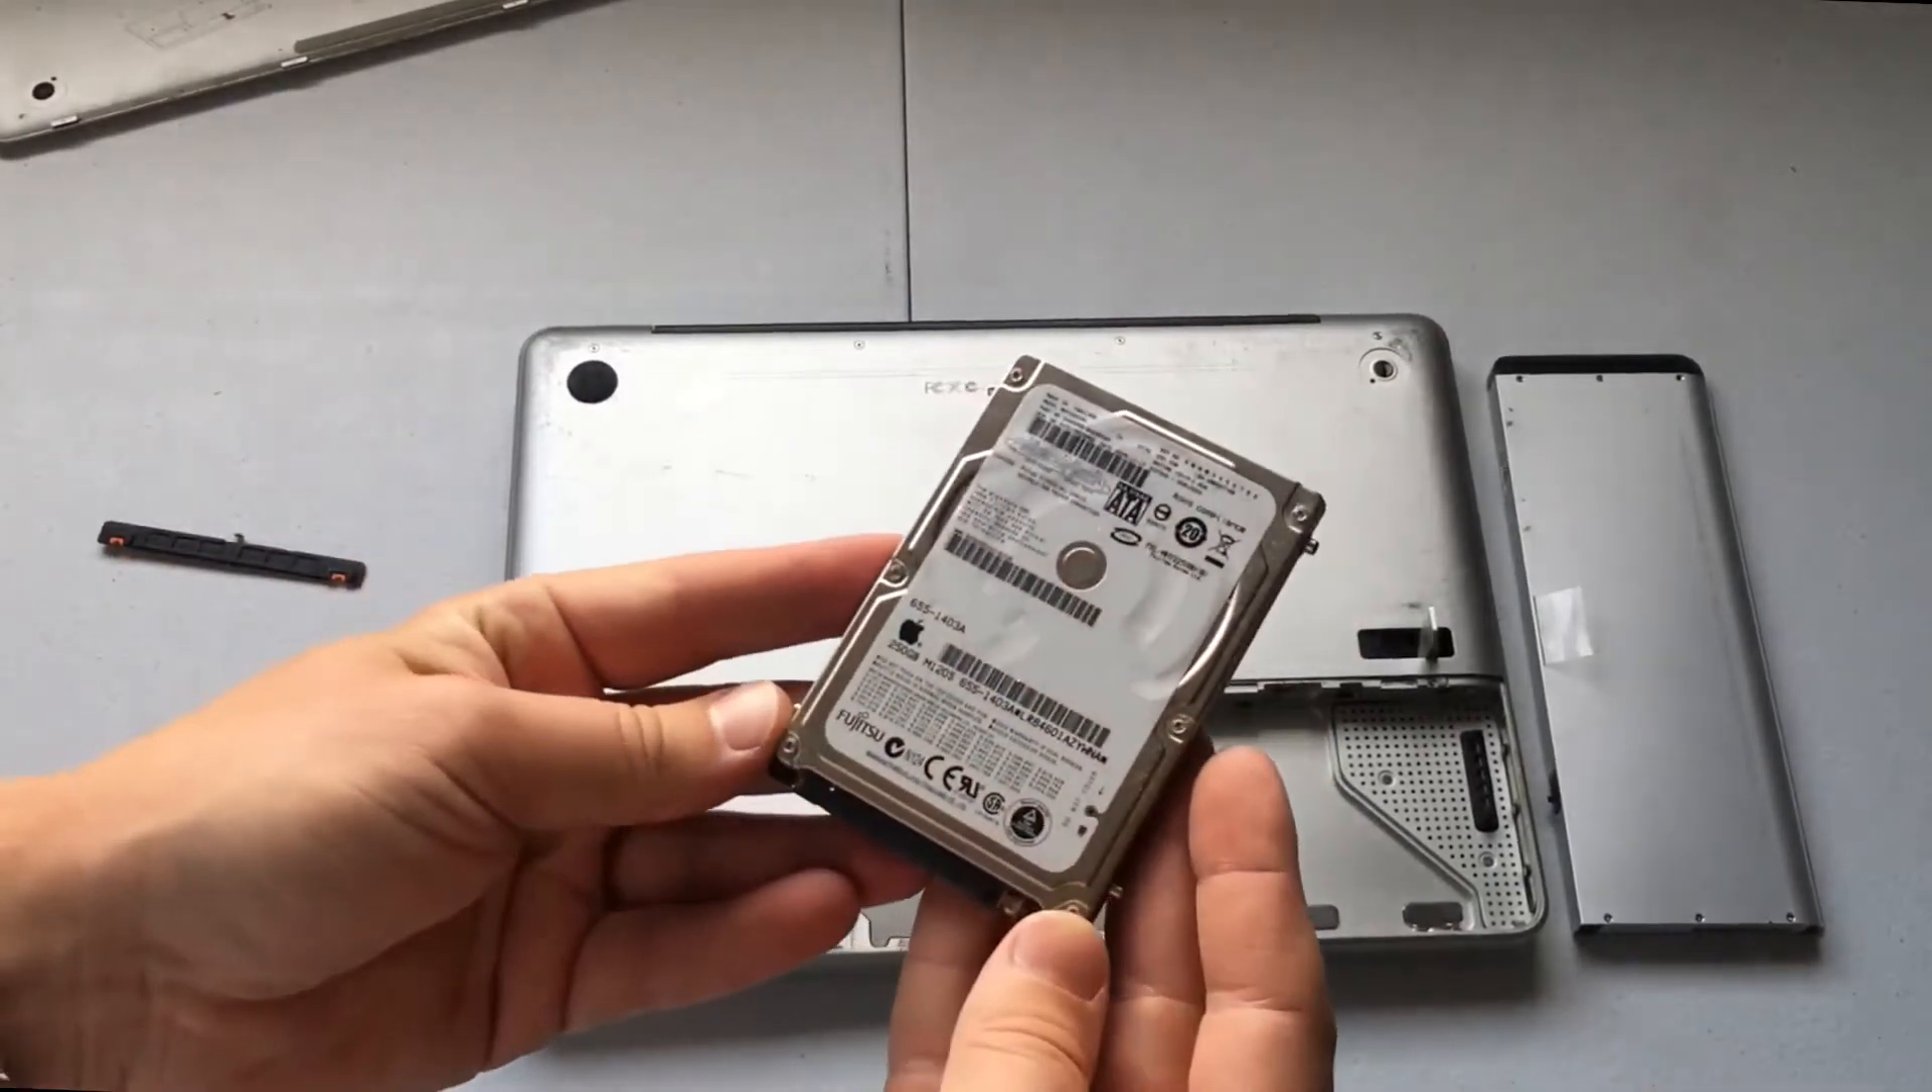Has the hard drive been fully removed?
Yes.